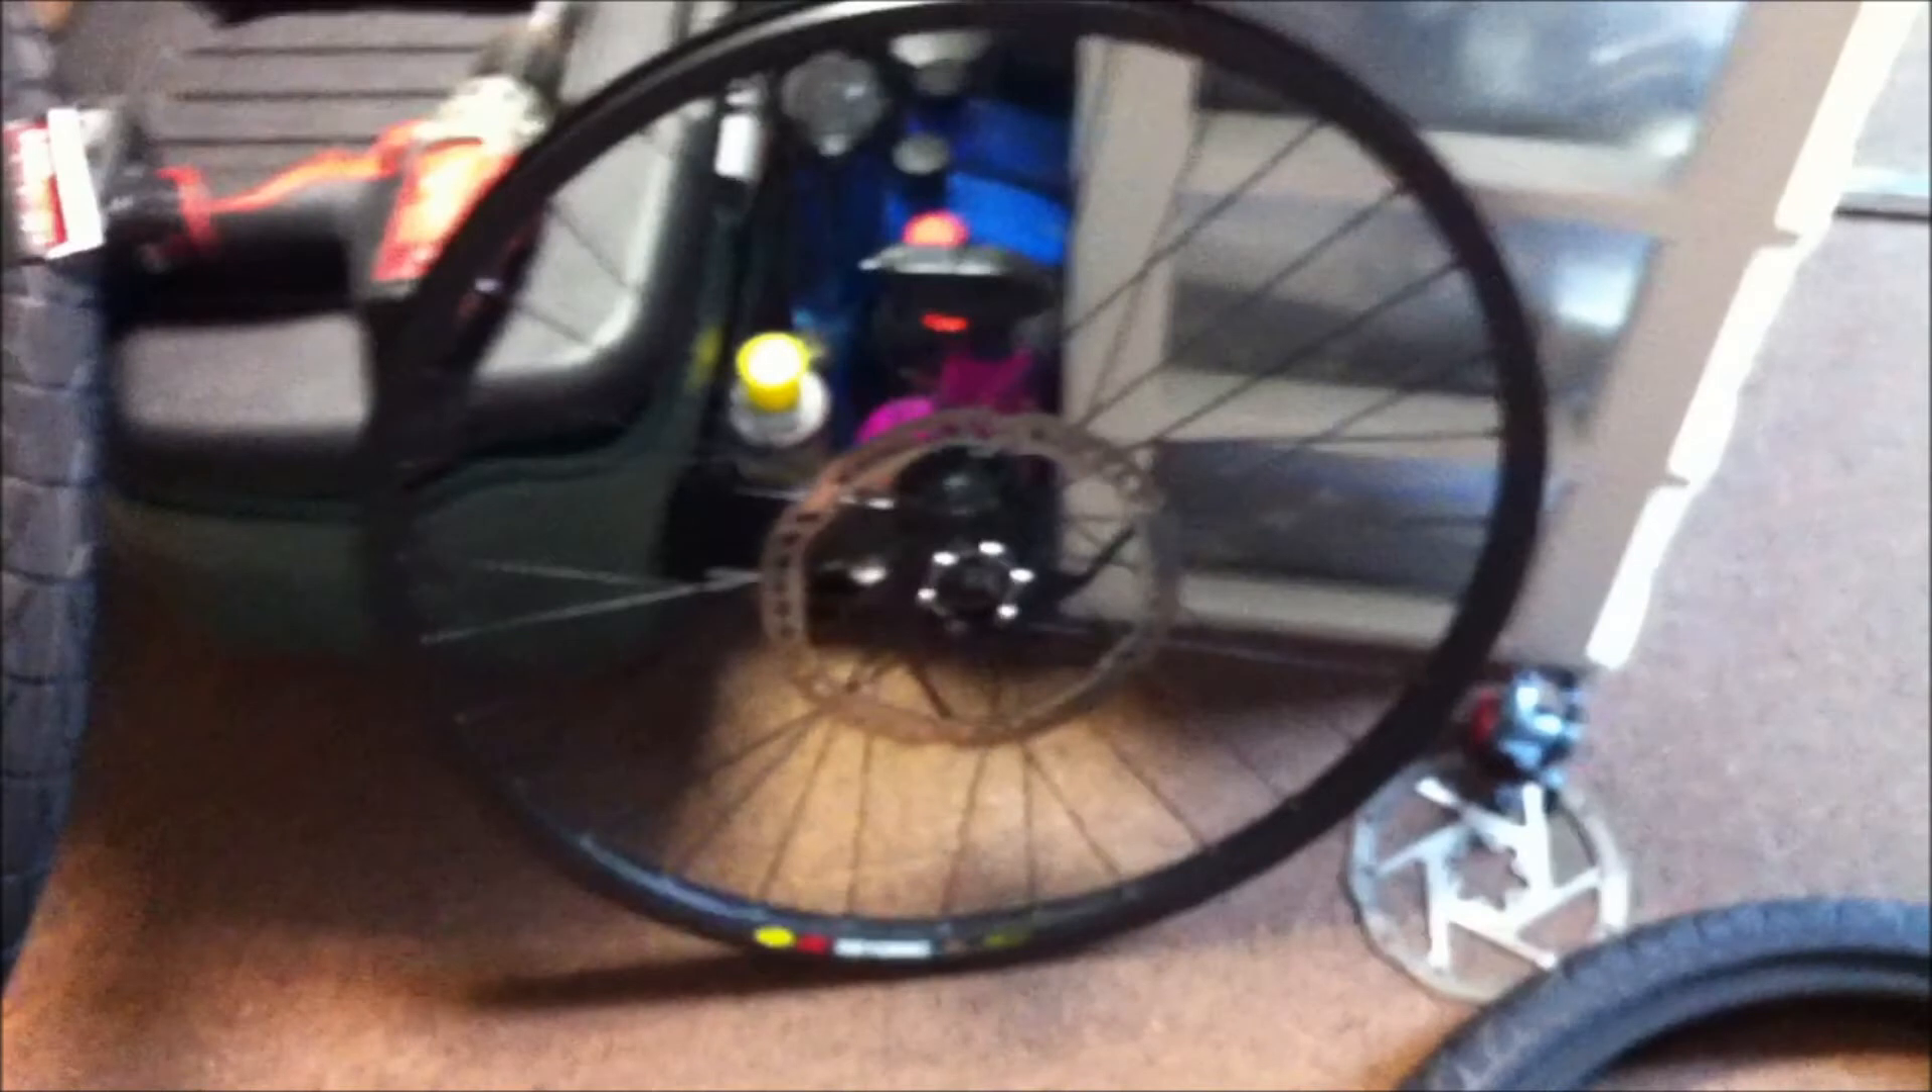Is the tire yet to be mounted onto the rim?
Yes.